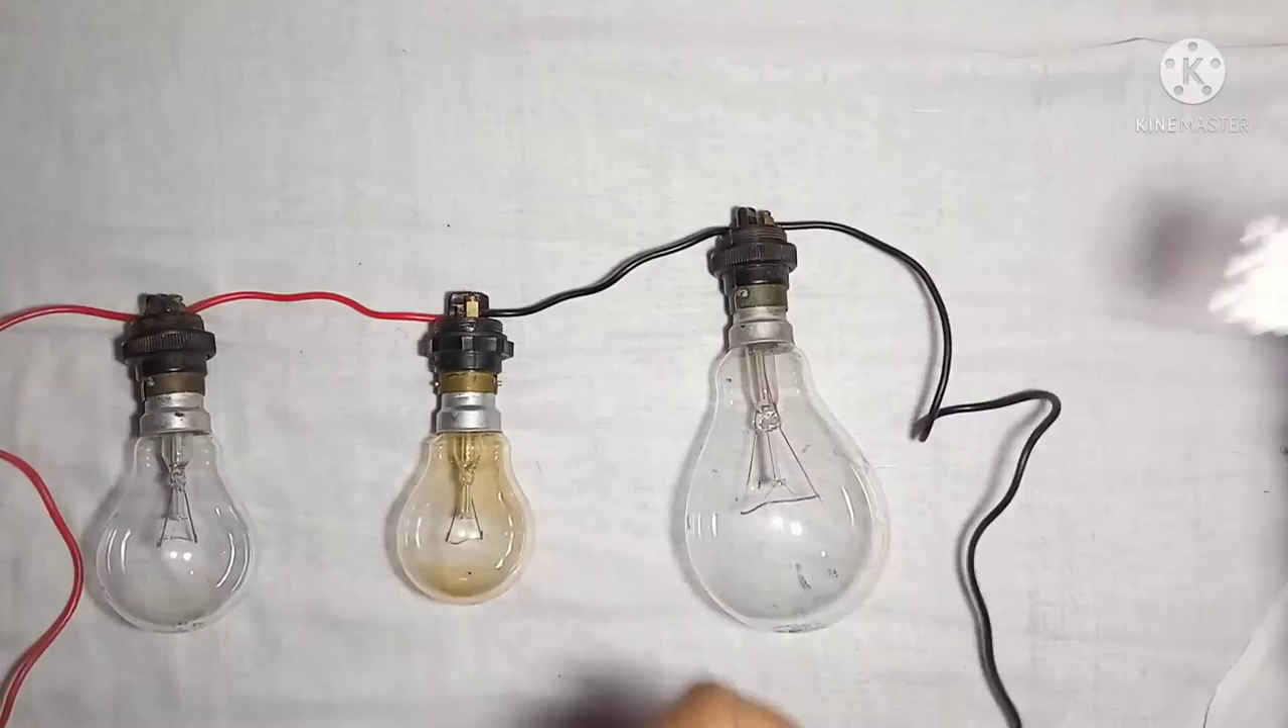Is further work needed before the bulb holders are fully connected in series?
No.